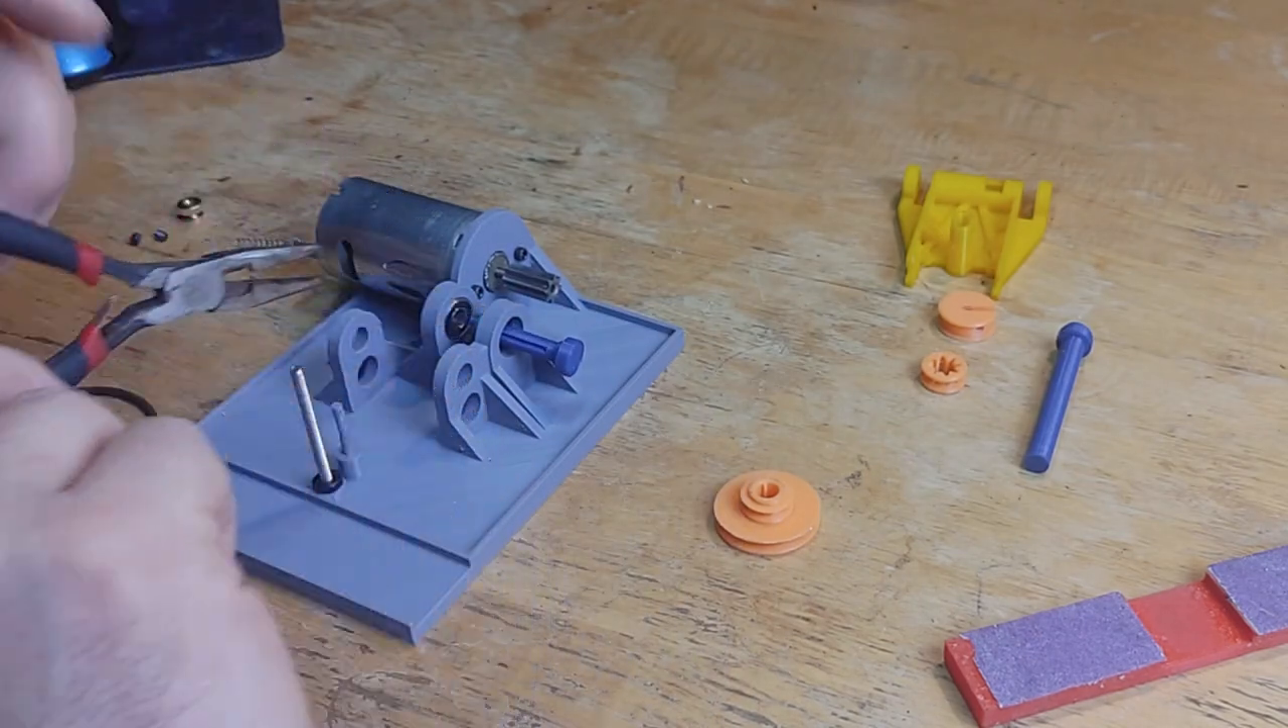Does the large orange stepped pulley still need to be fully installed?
Yes.